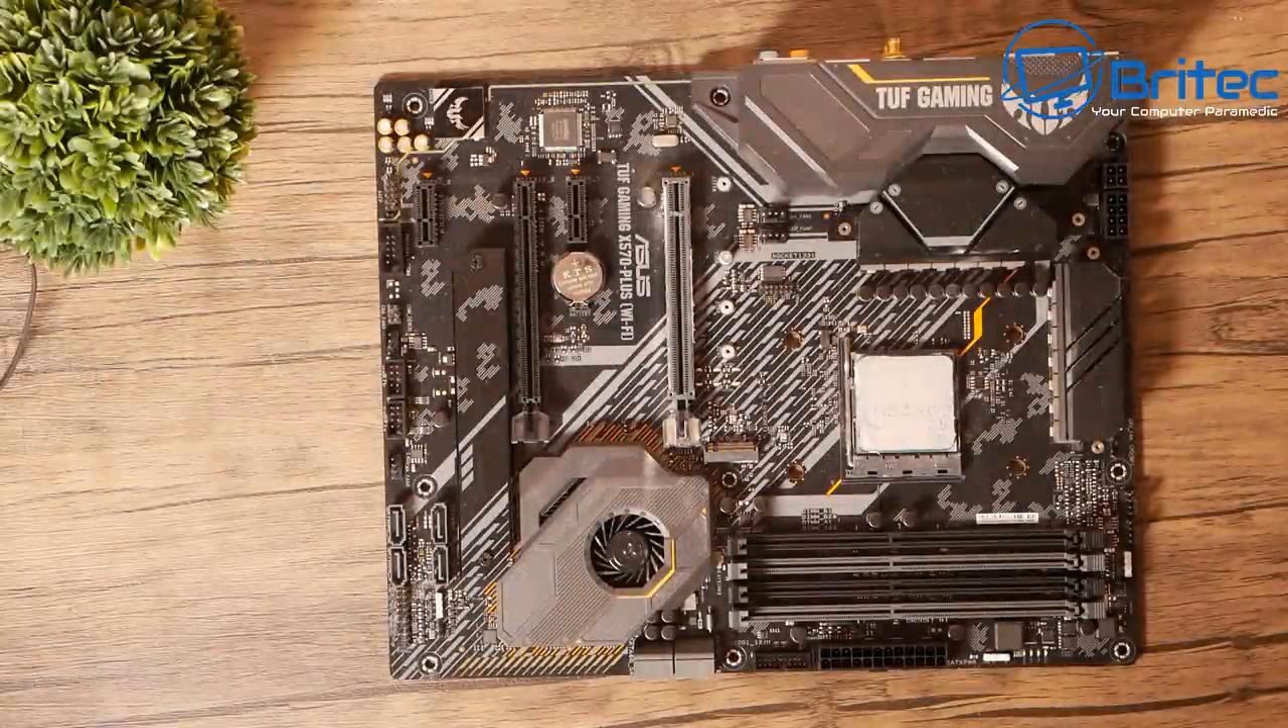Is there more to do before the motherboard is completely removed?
No.